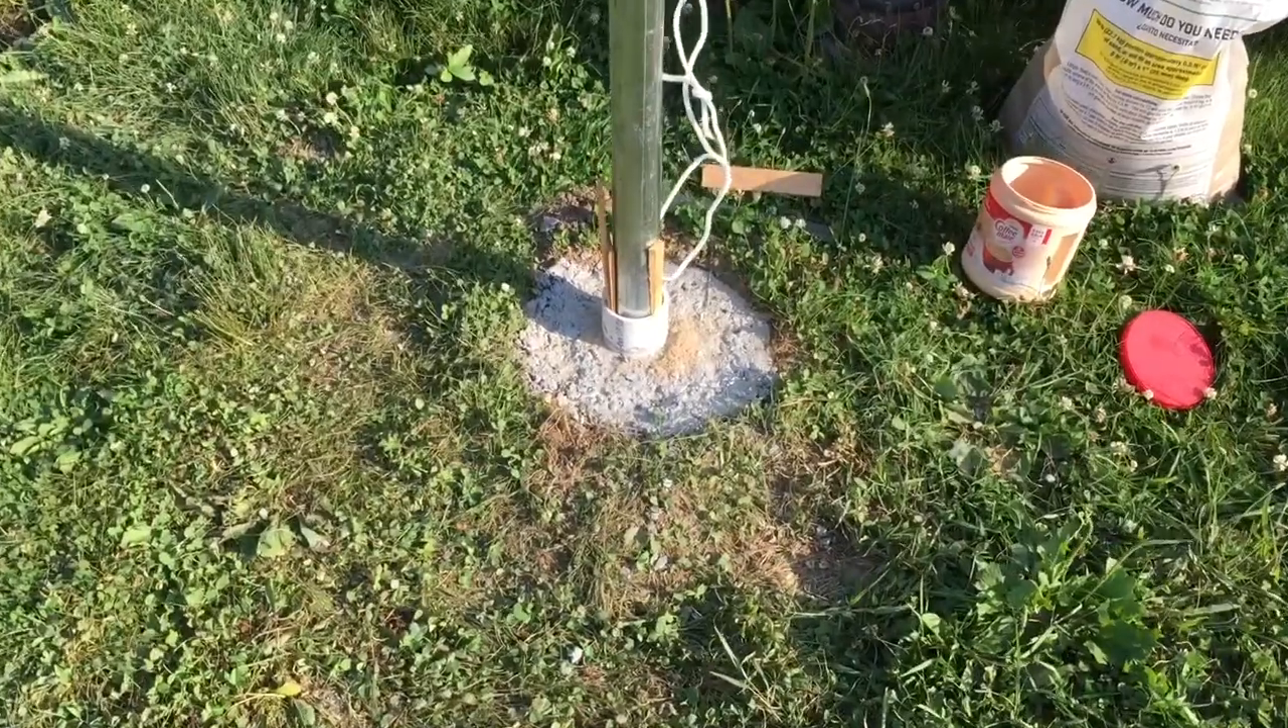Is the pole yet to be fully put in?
No.